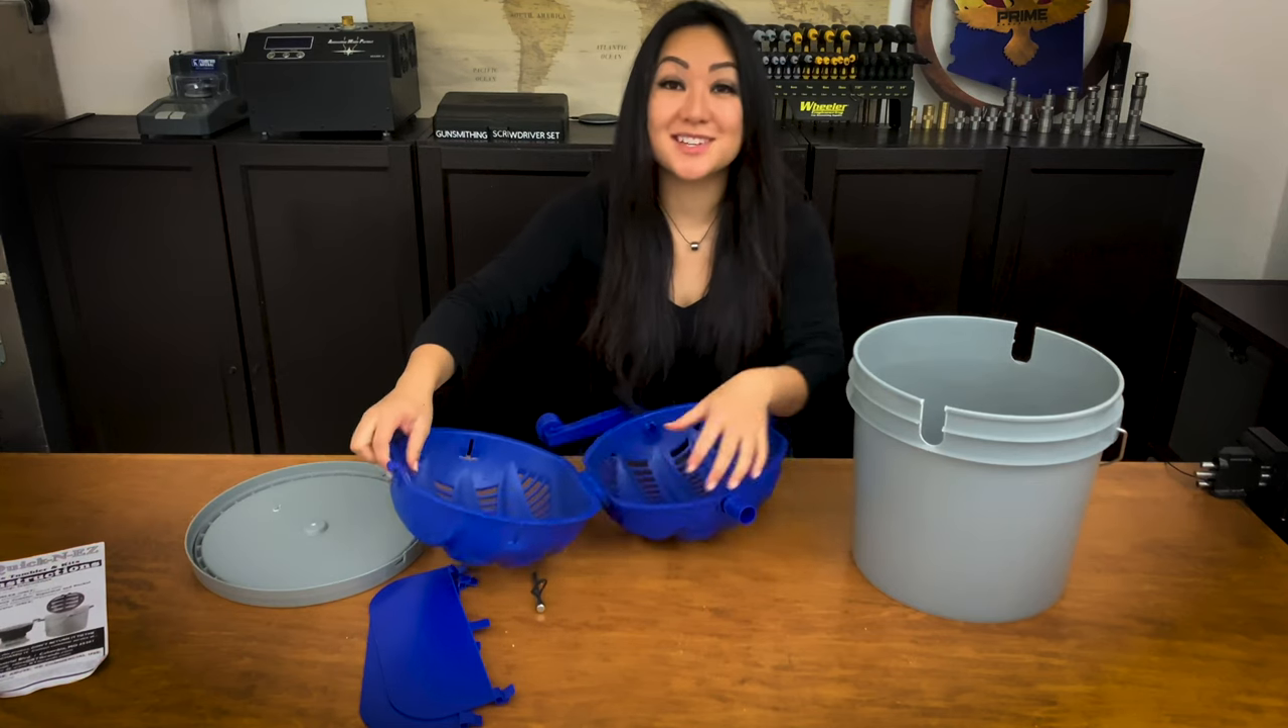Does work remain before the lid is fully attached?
Yes.